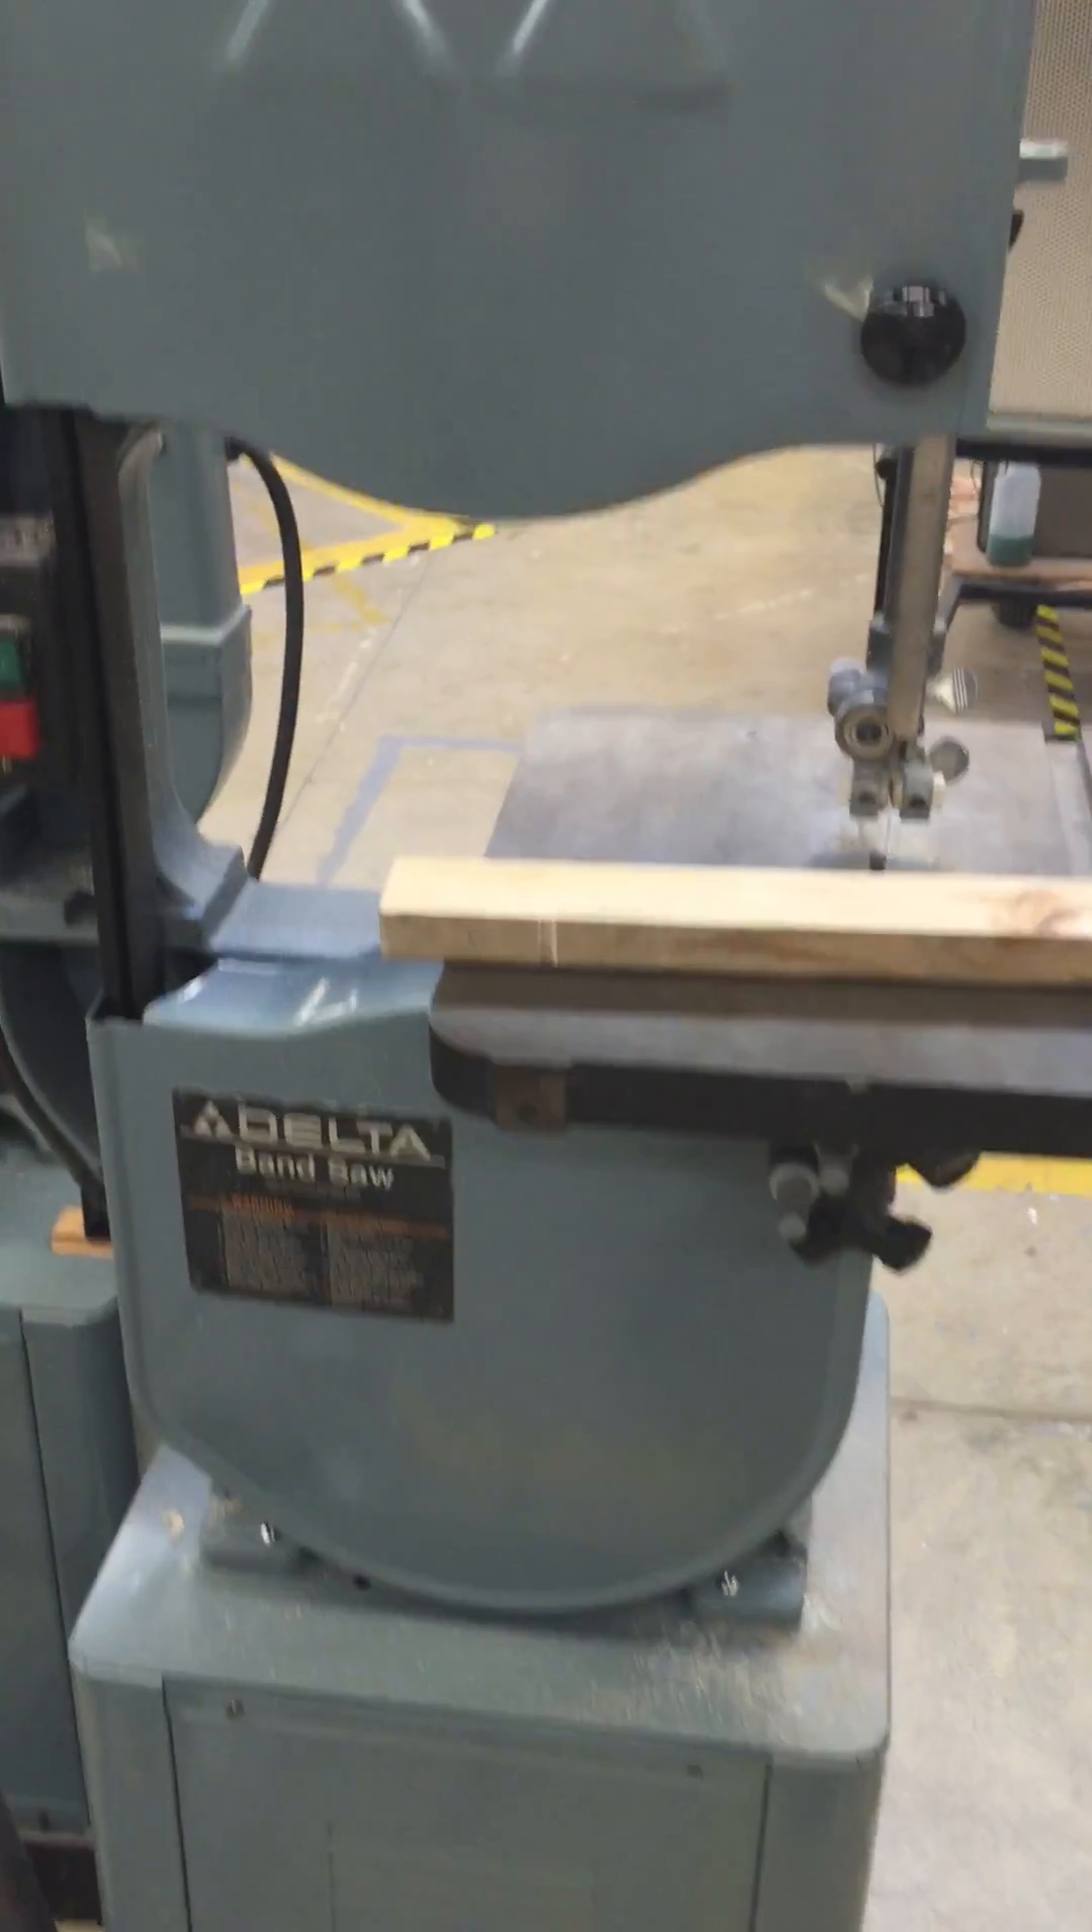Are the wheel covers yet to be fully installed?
No.